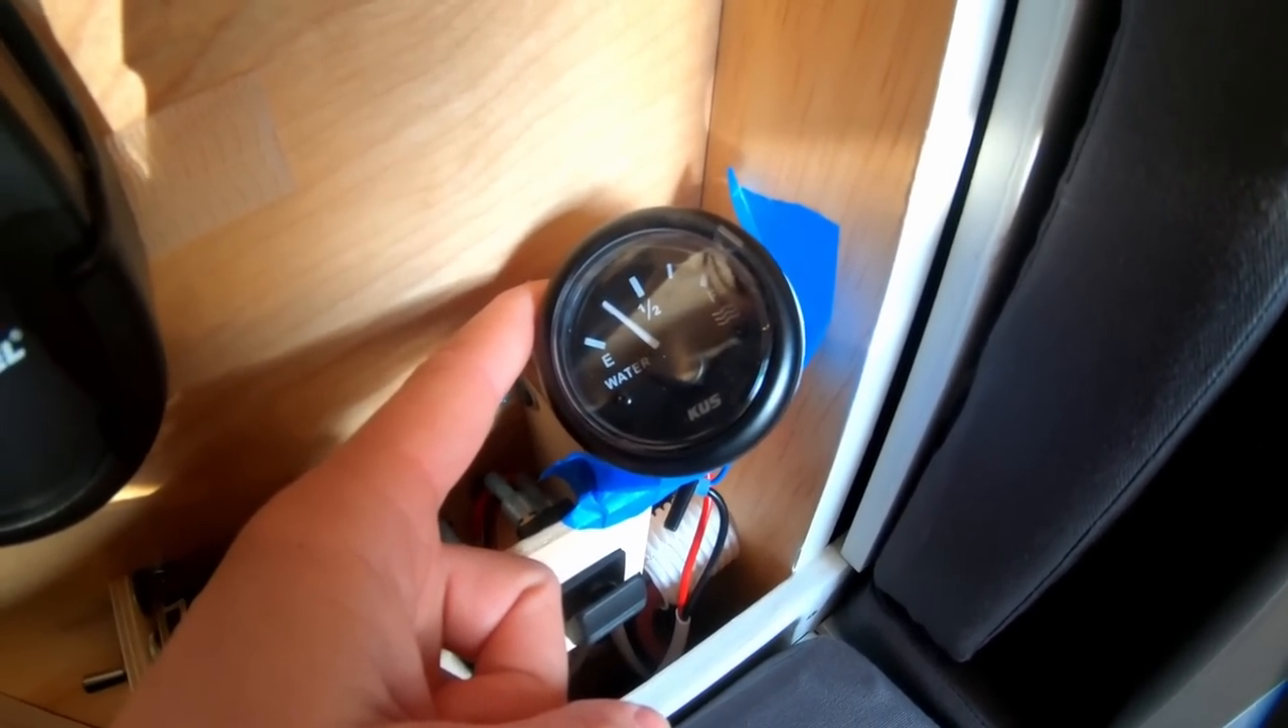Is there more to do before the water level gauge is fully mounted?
Yes.